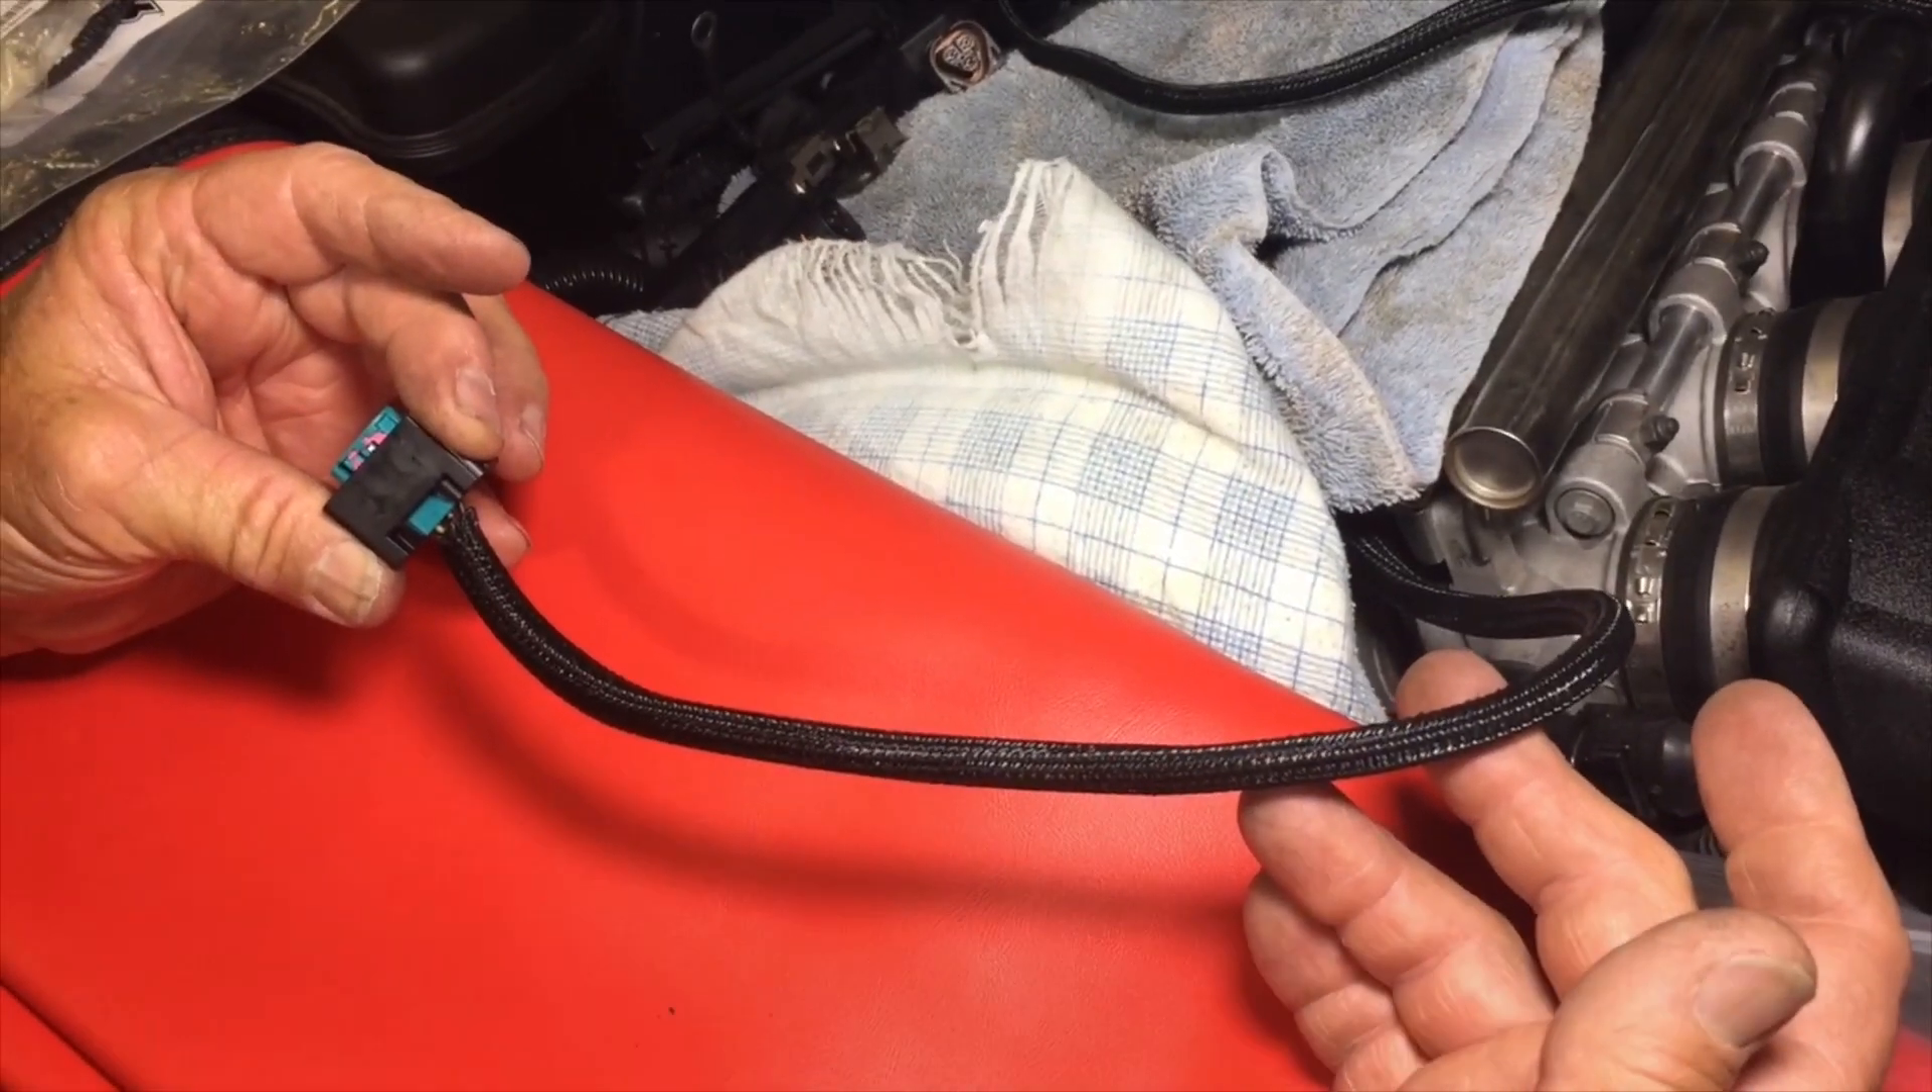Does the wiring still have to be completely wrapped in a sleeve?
No.